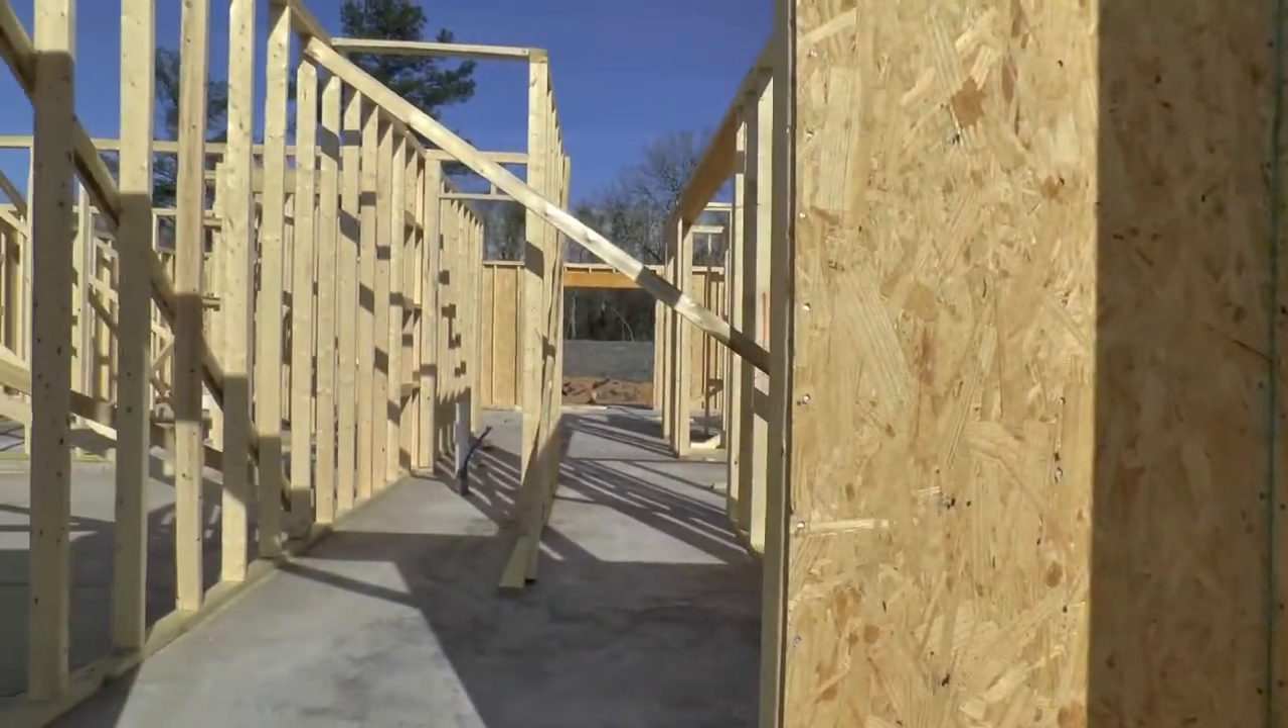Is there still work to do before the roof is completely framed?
Yes.